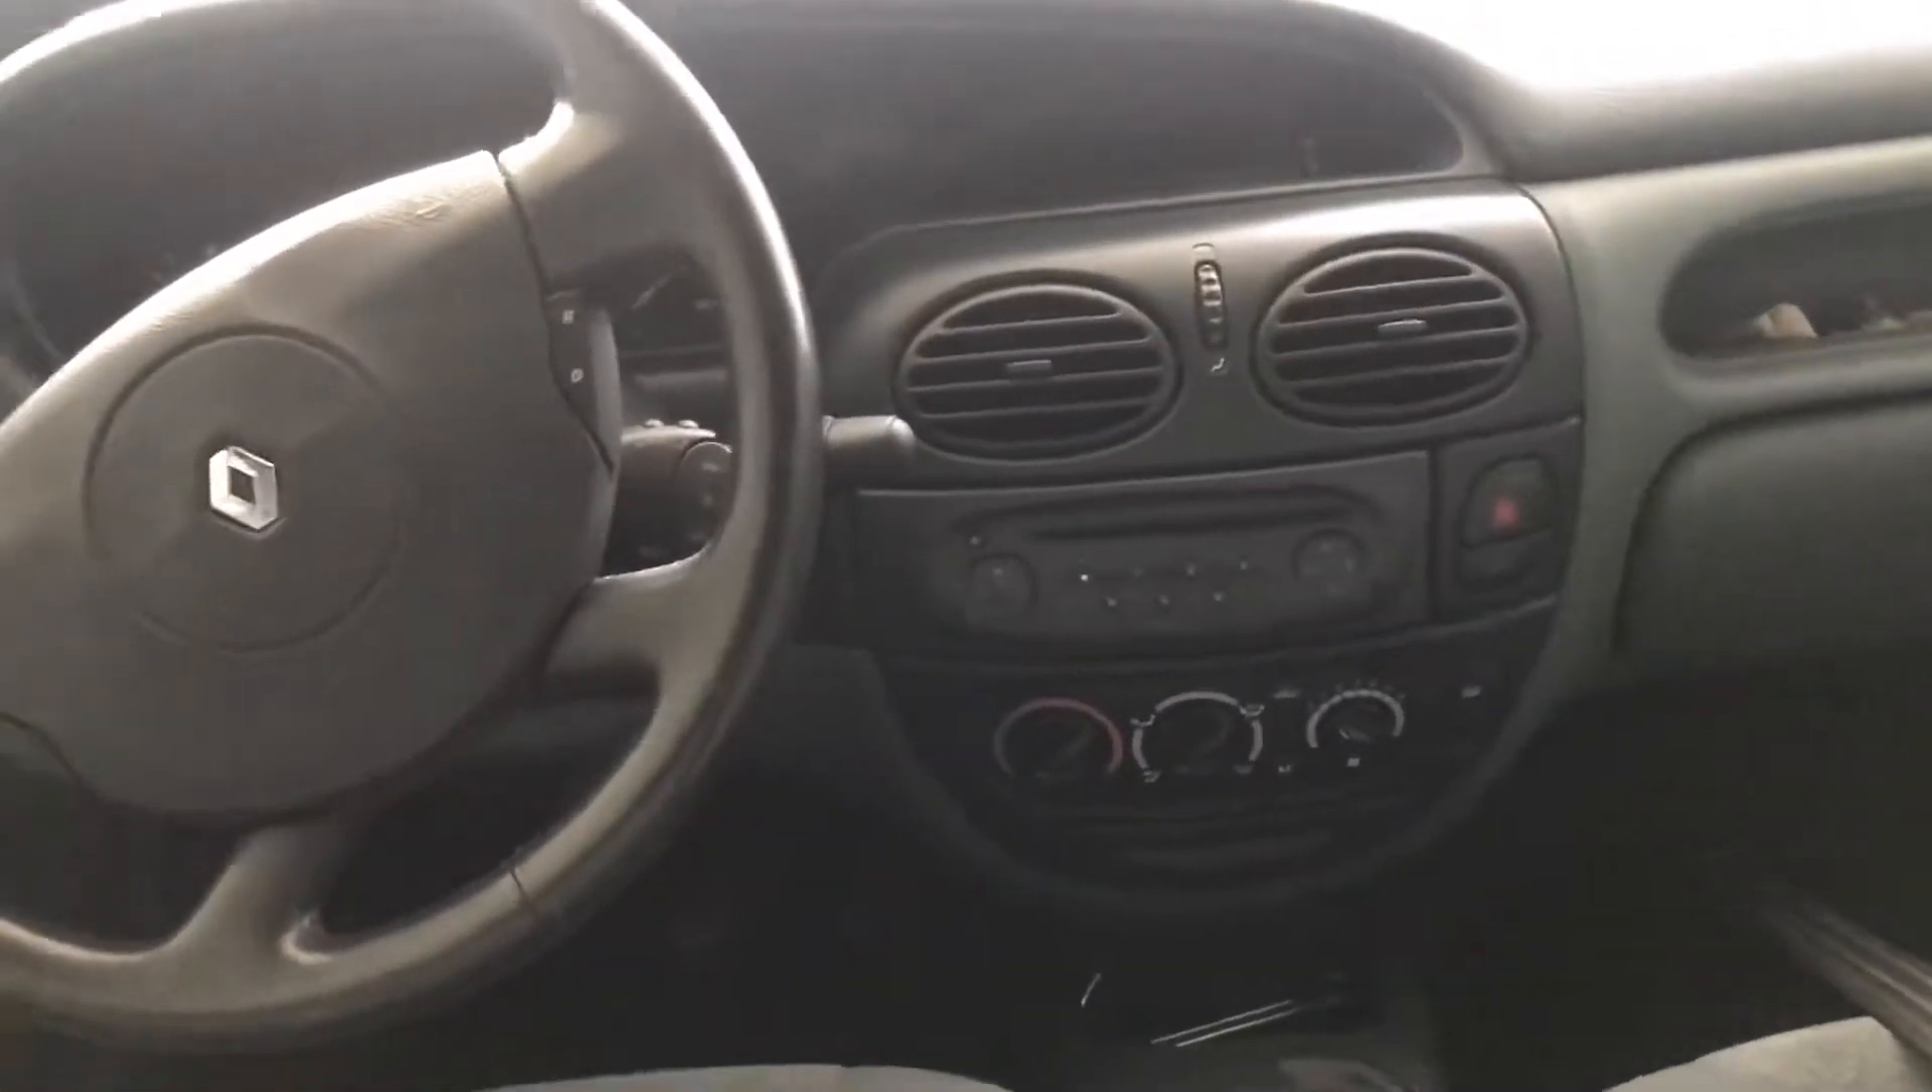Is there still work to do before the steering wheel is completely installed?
No.